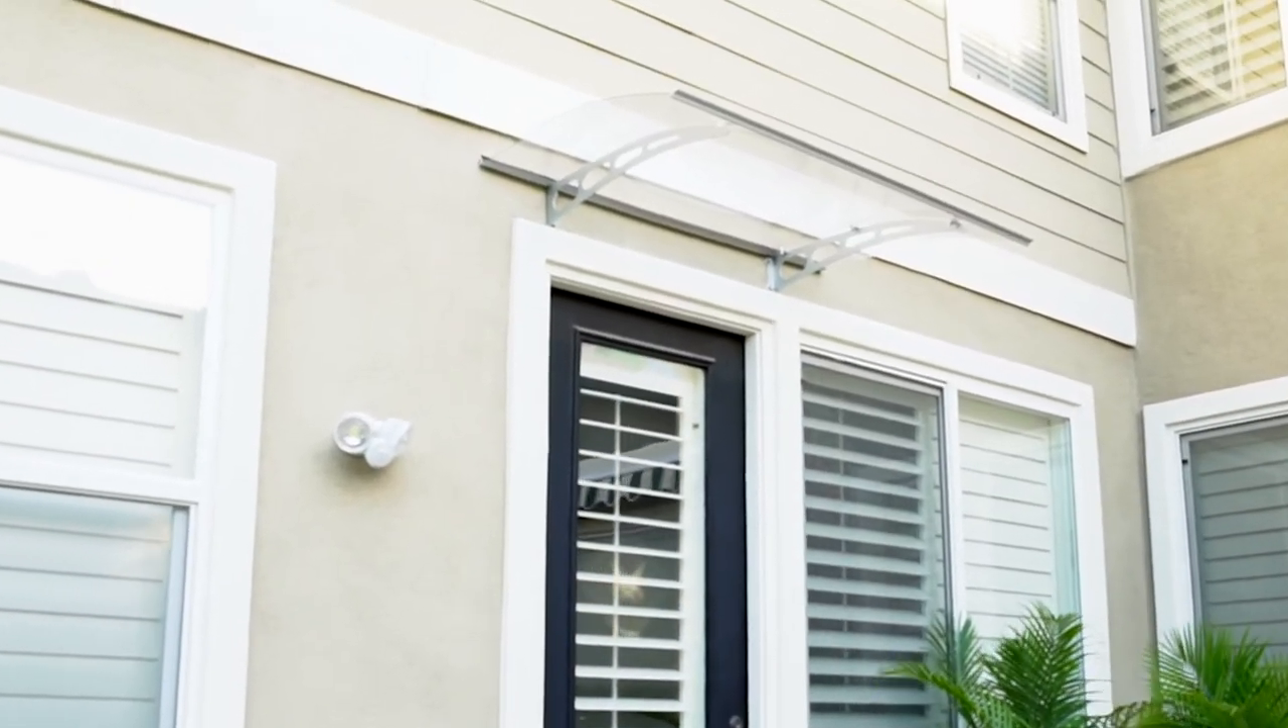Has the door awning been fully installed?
Yes.